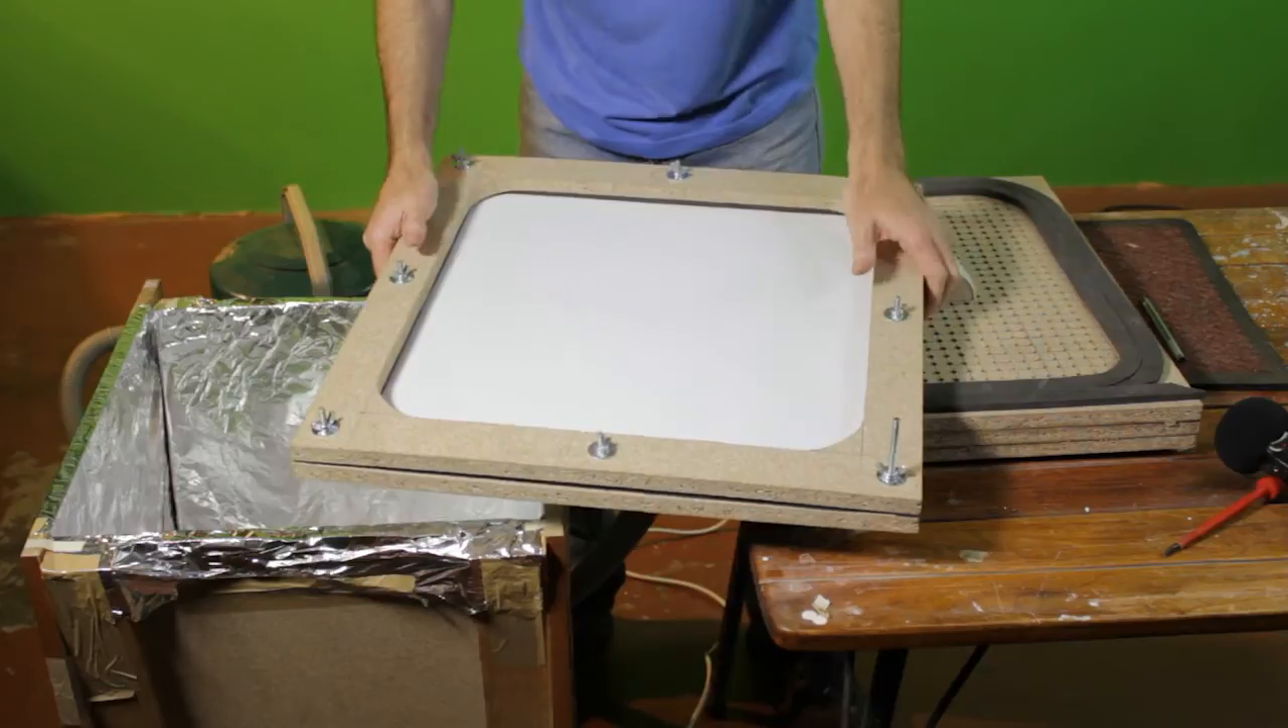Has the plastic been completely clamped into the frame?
Yes.